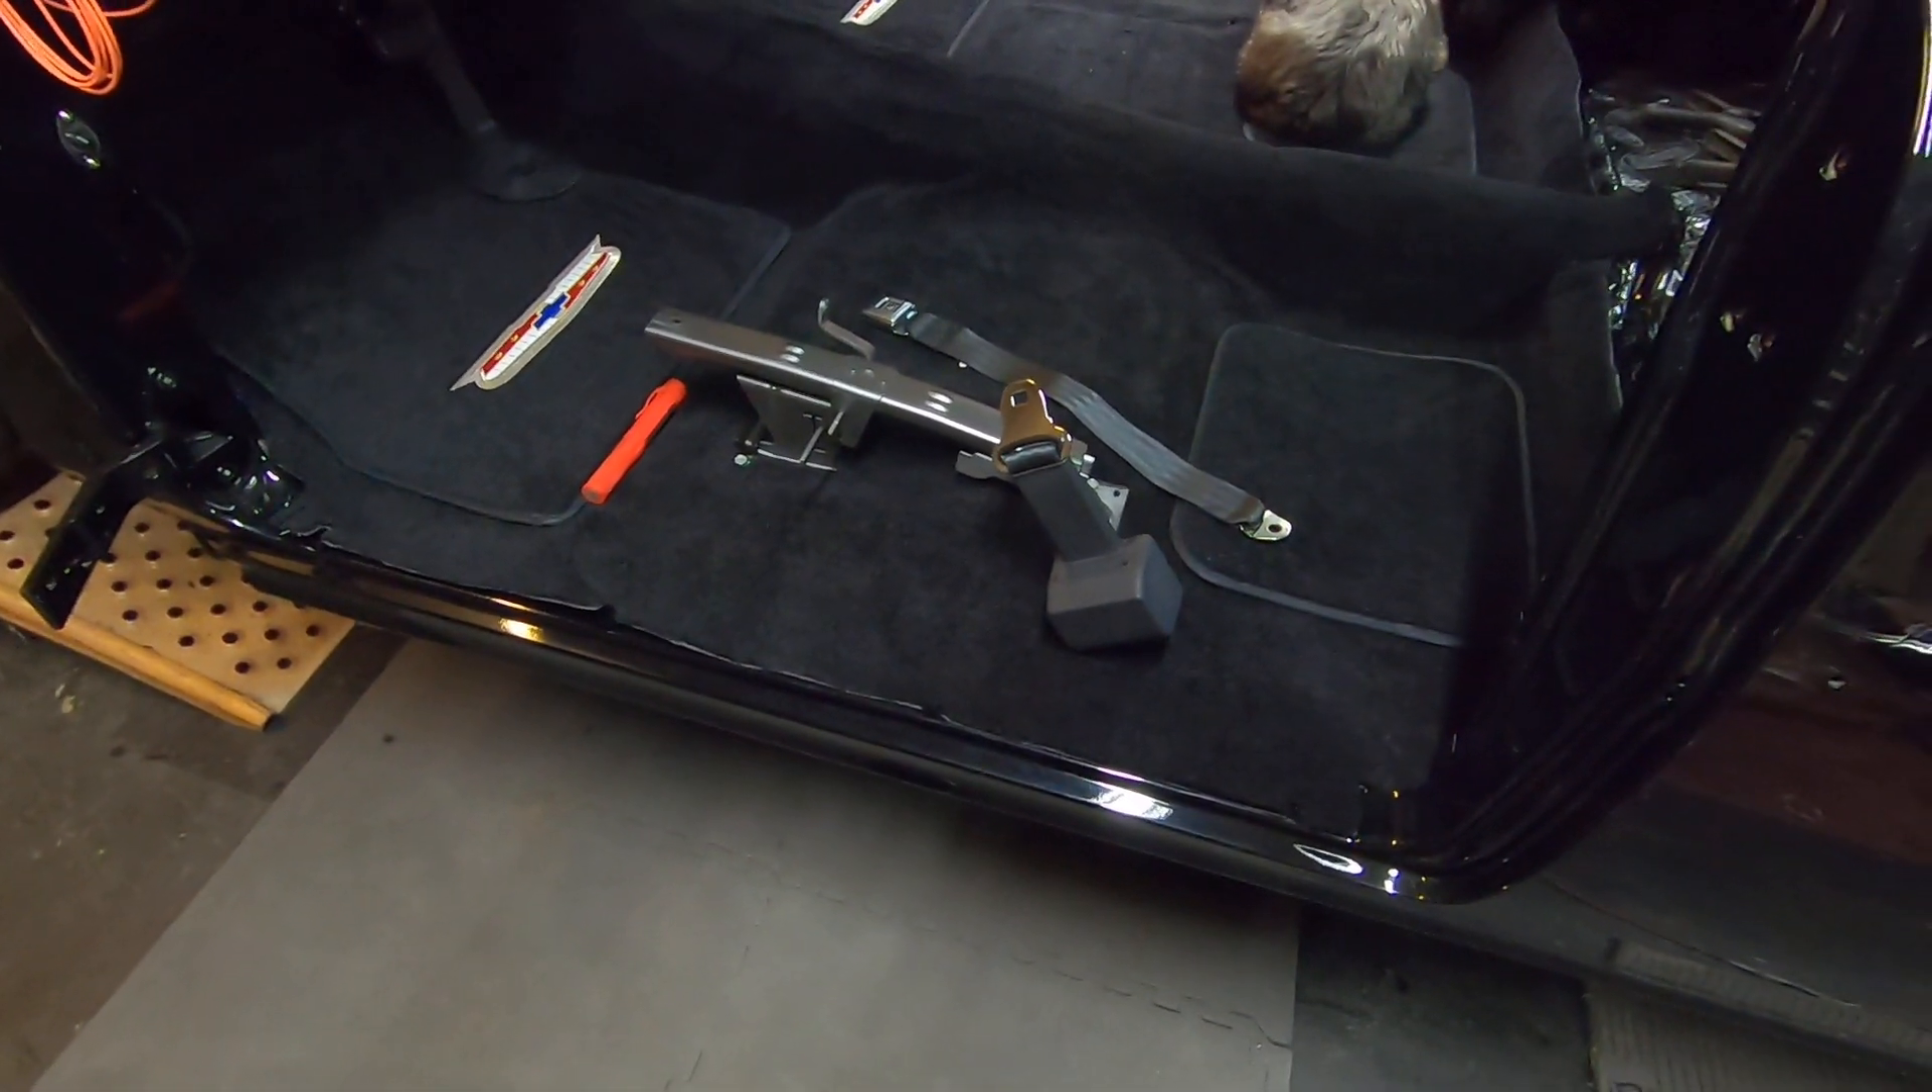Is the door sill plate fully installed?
No.